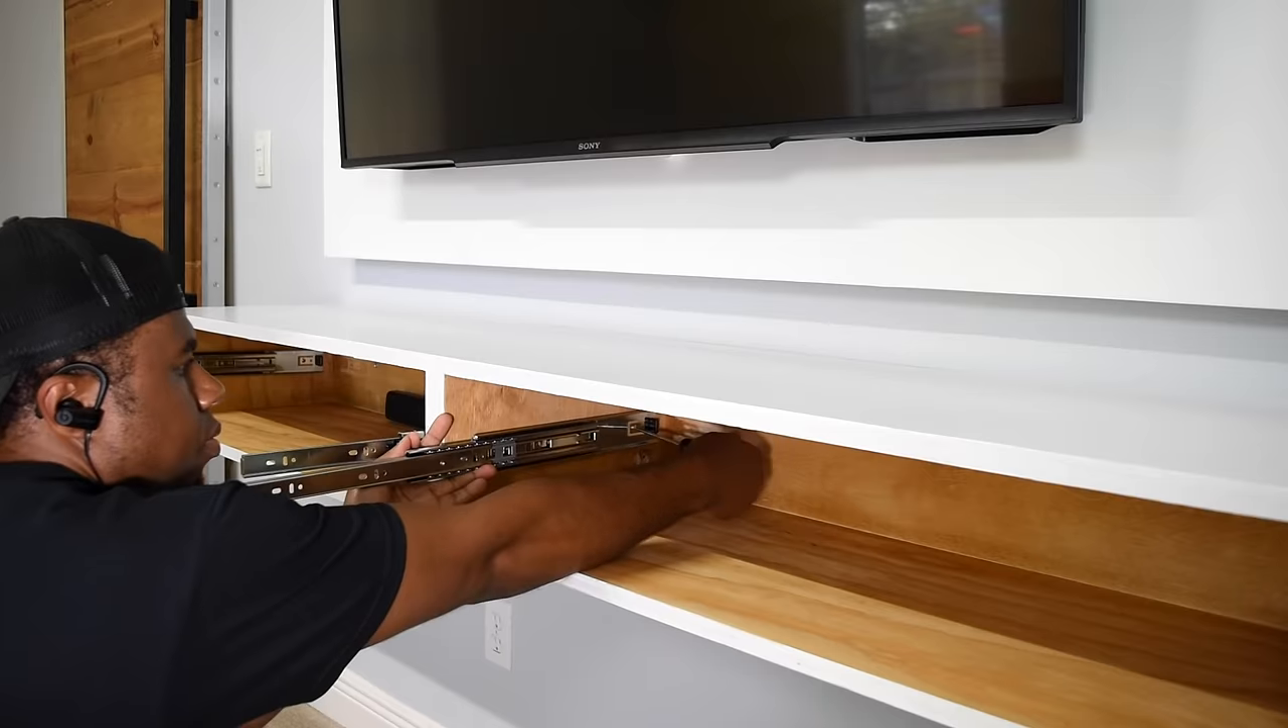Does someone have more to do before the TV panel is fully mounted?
No.